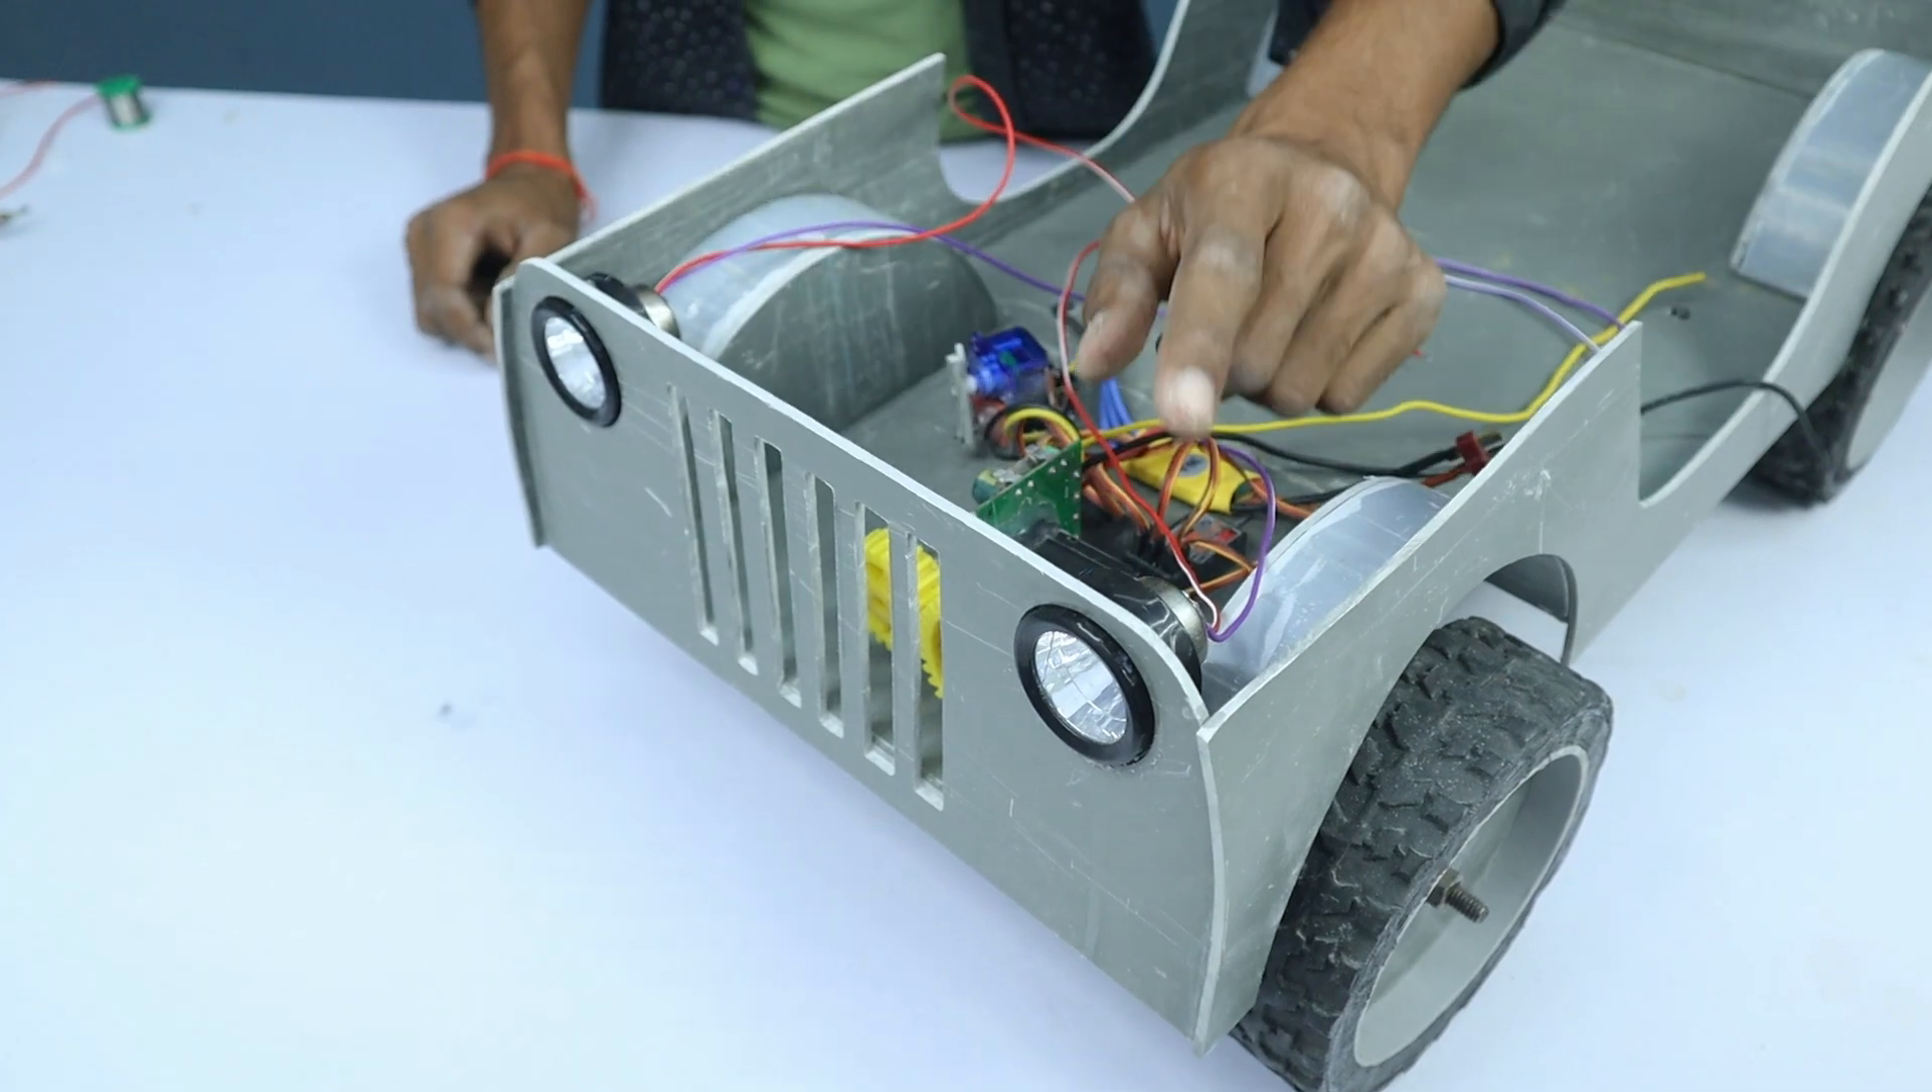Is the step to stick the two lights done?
Yes.